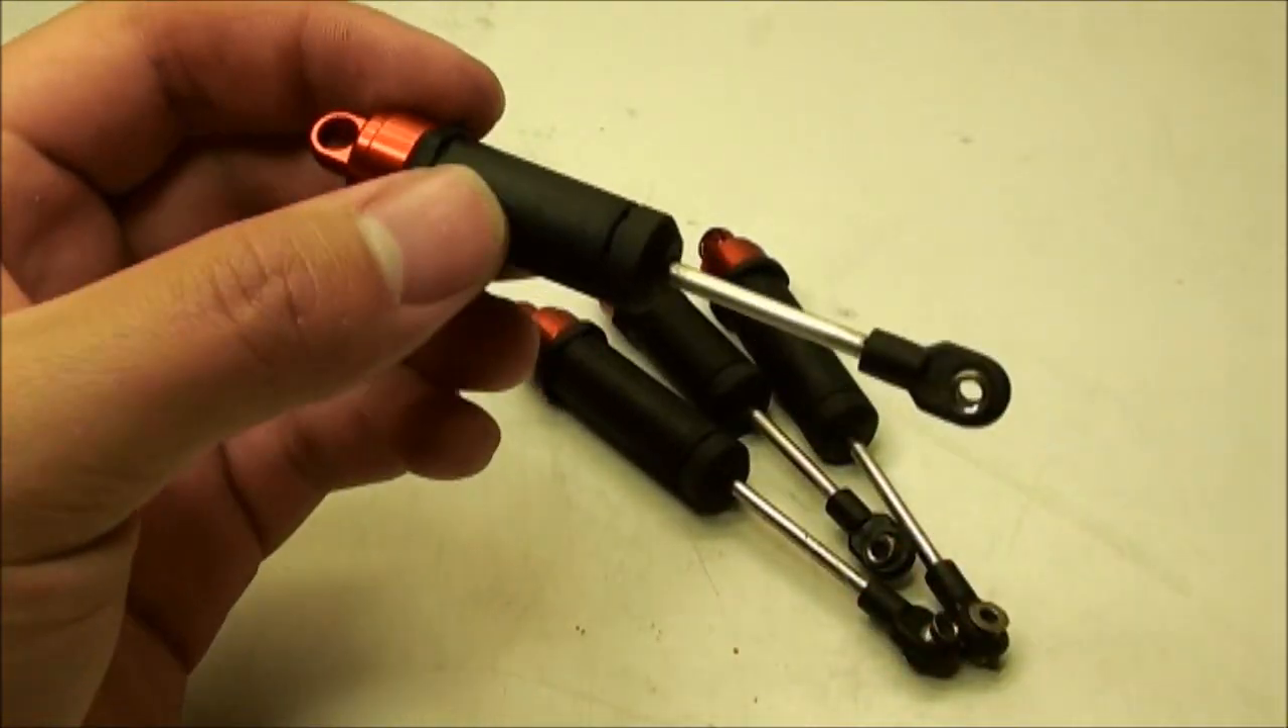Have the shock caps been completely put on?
Yes.